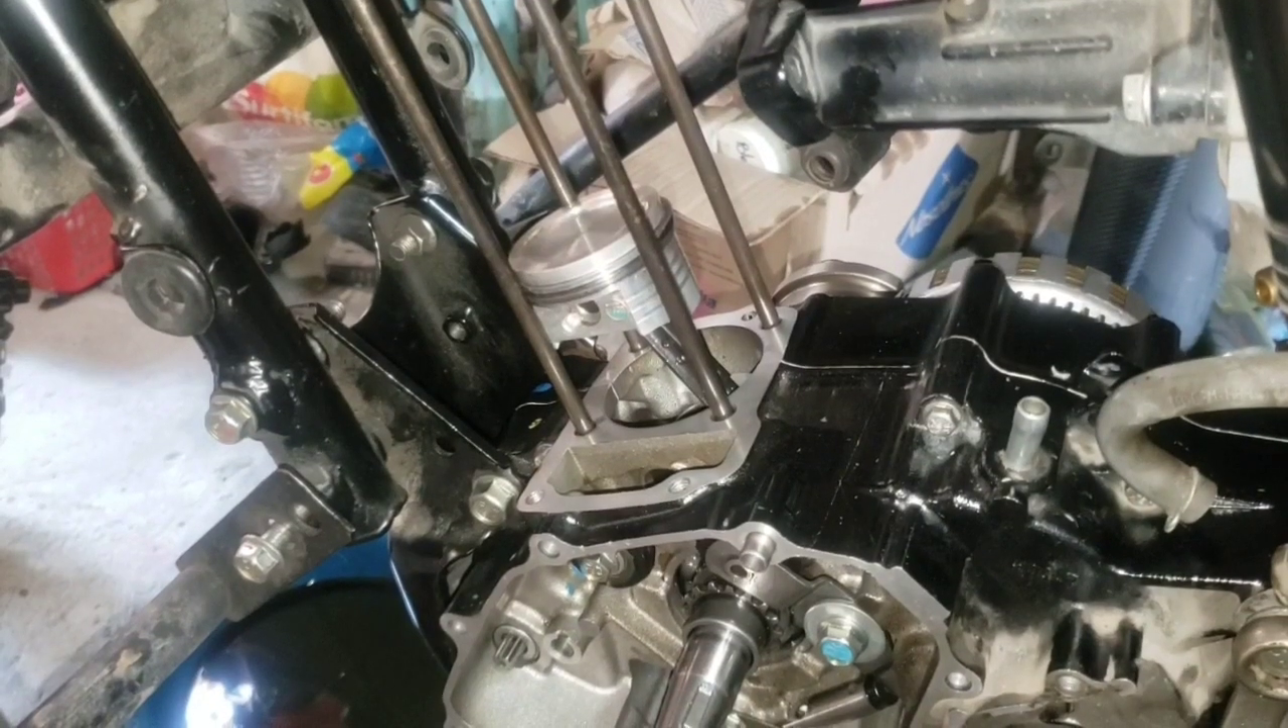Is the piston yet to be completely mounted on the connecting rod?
No.